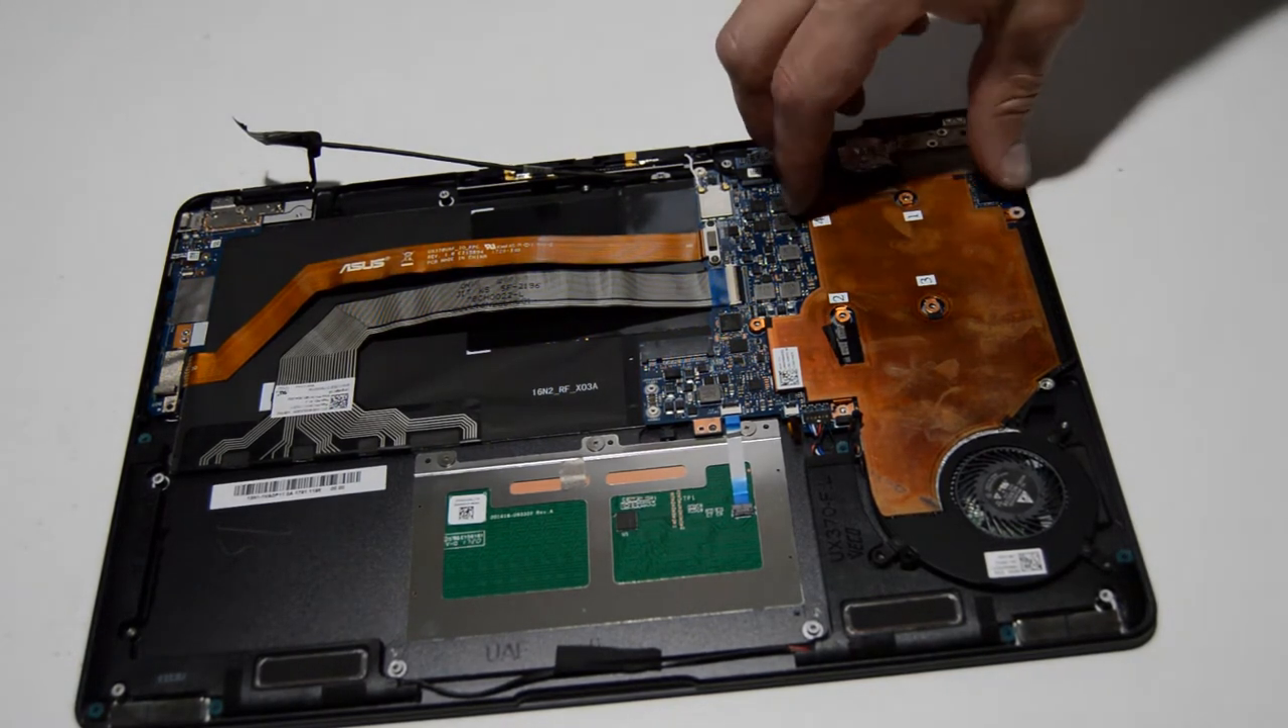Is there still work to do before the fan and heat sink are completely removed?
Yes.